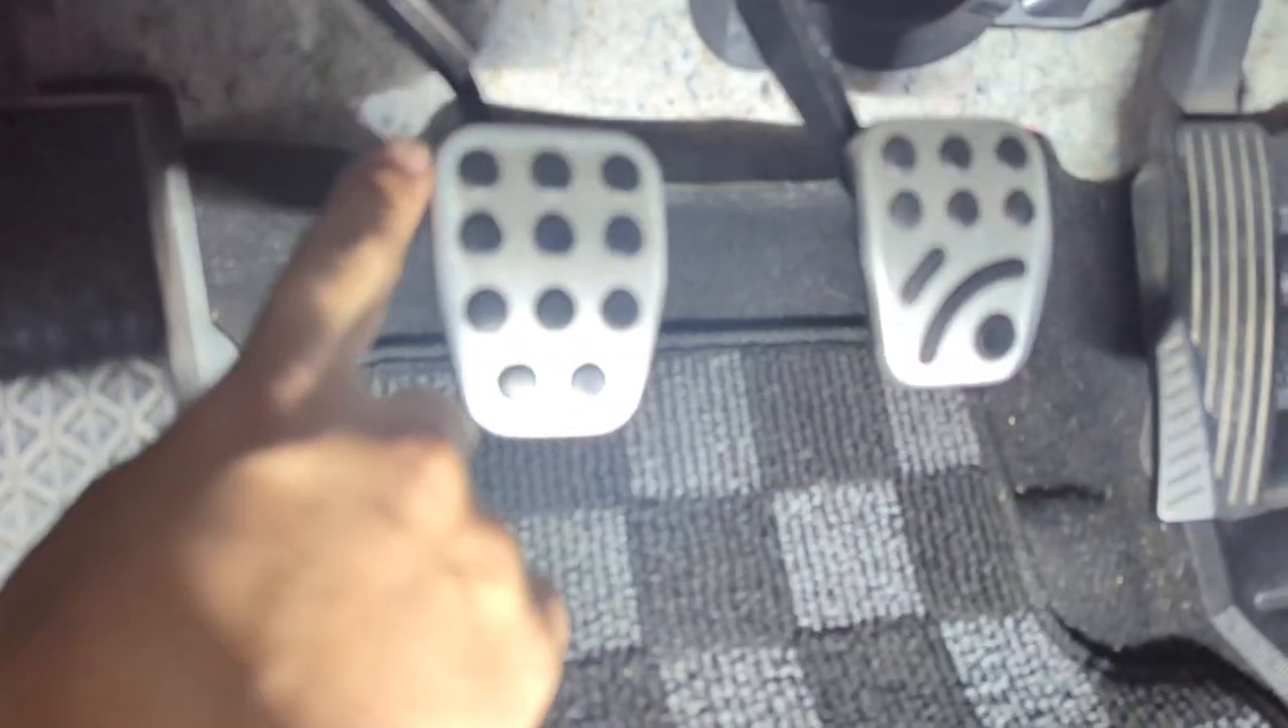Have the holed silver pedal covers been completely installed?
Yes.